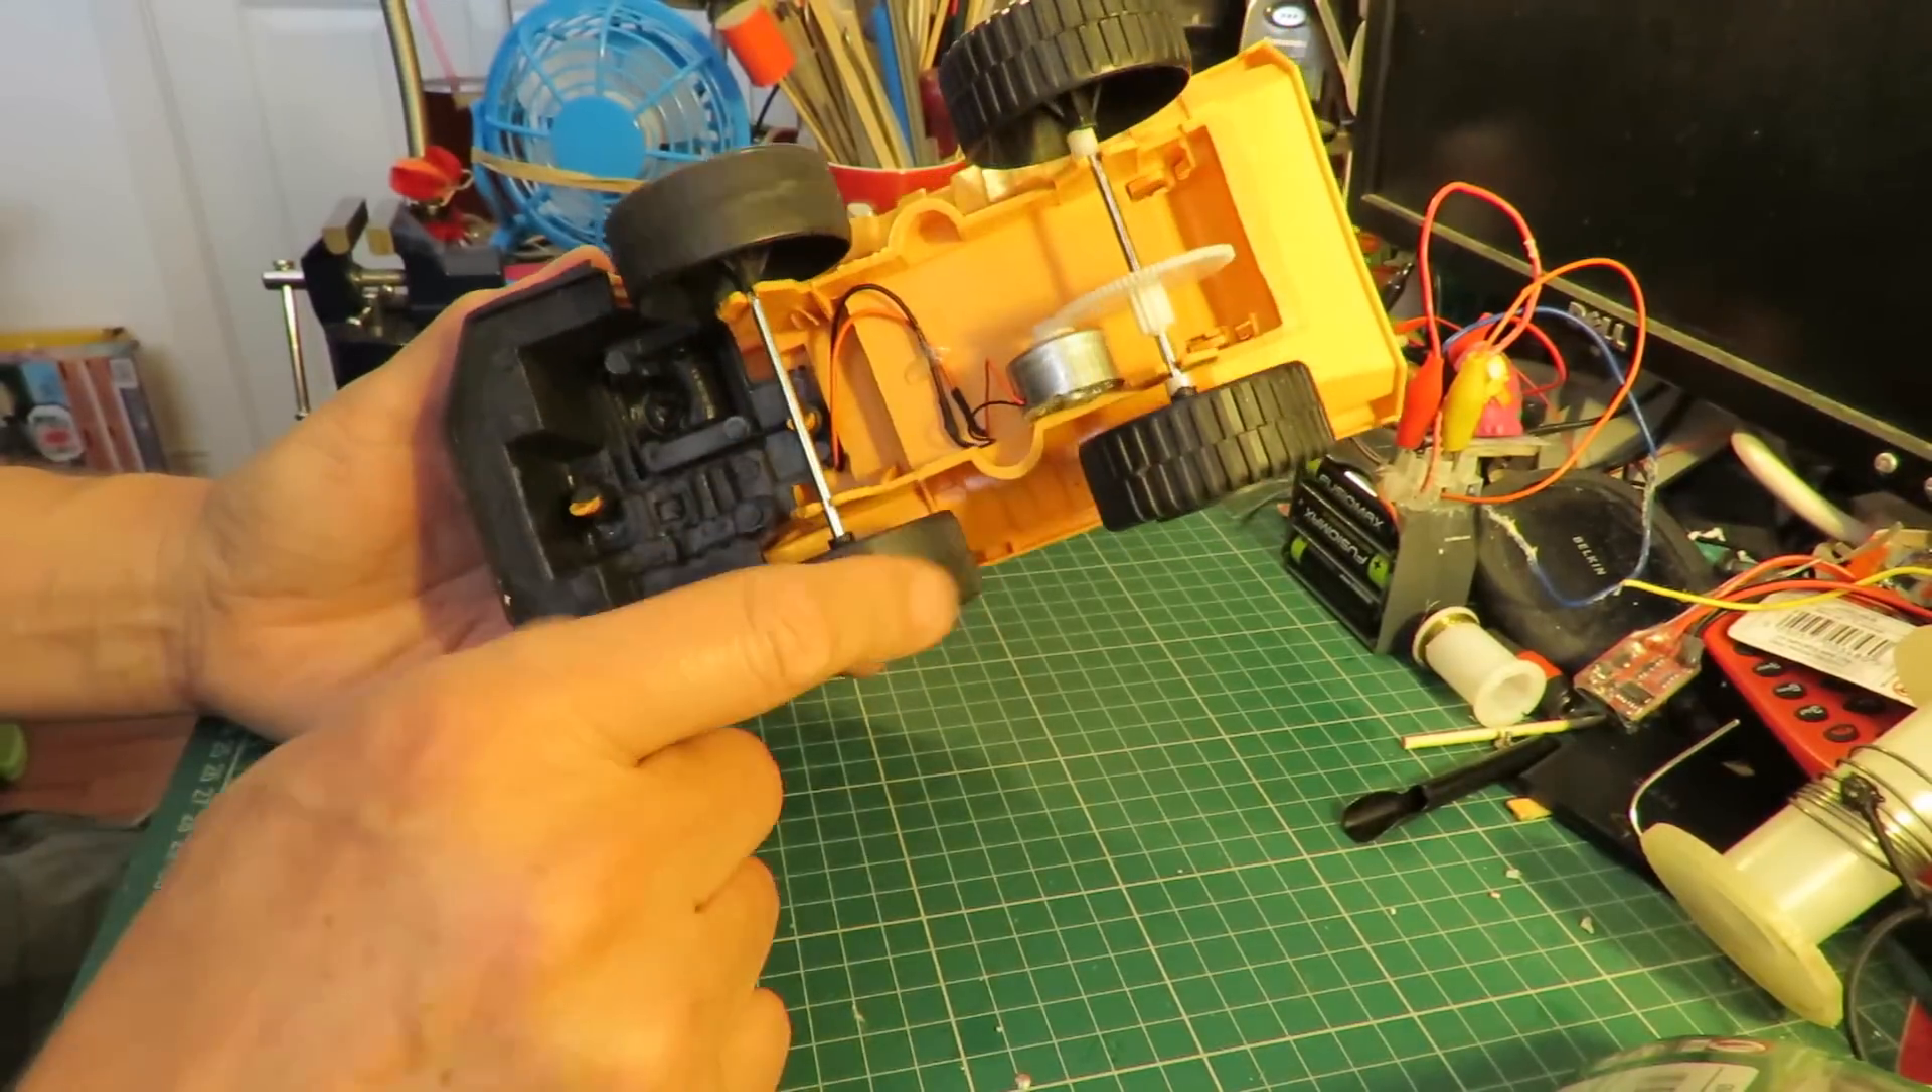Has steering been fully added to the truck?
No.